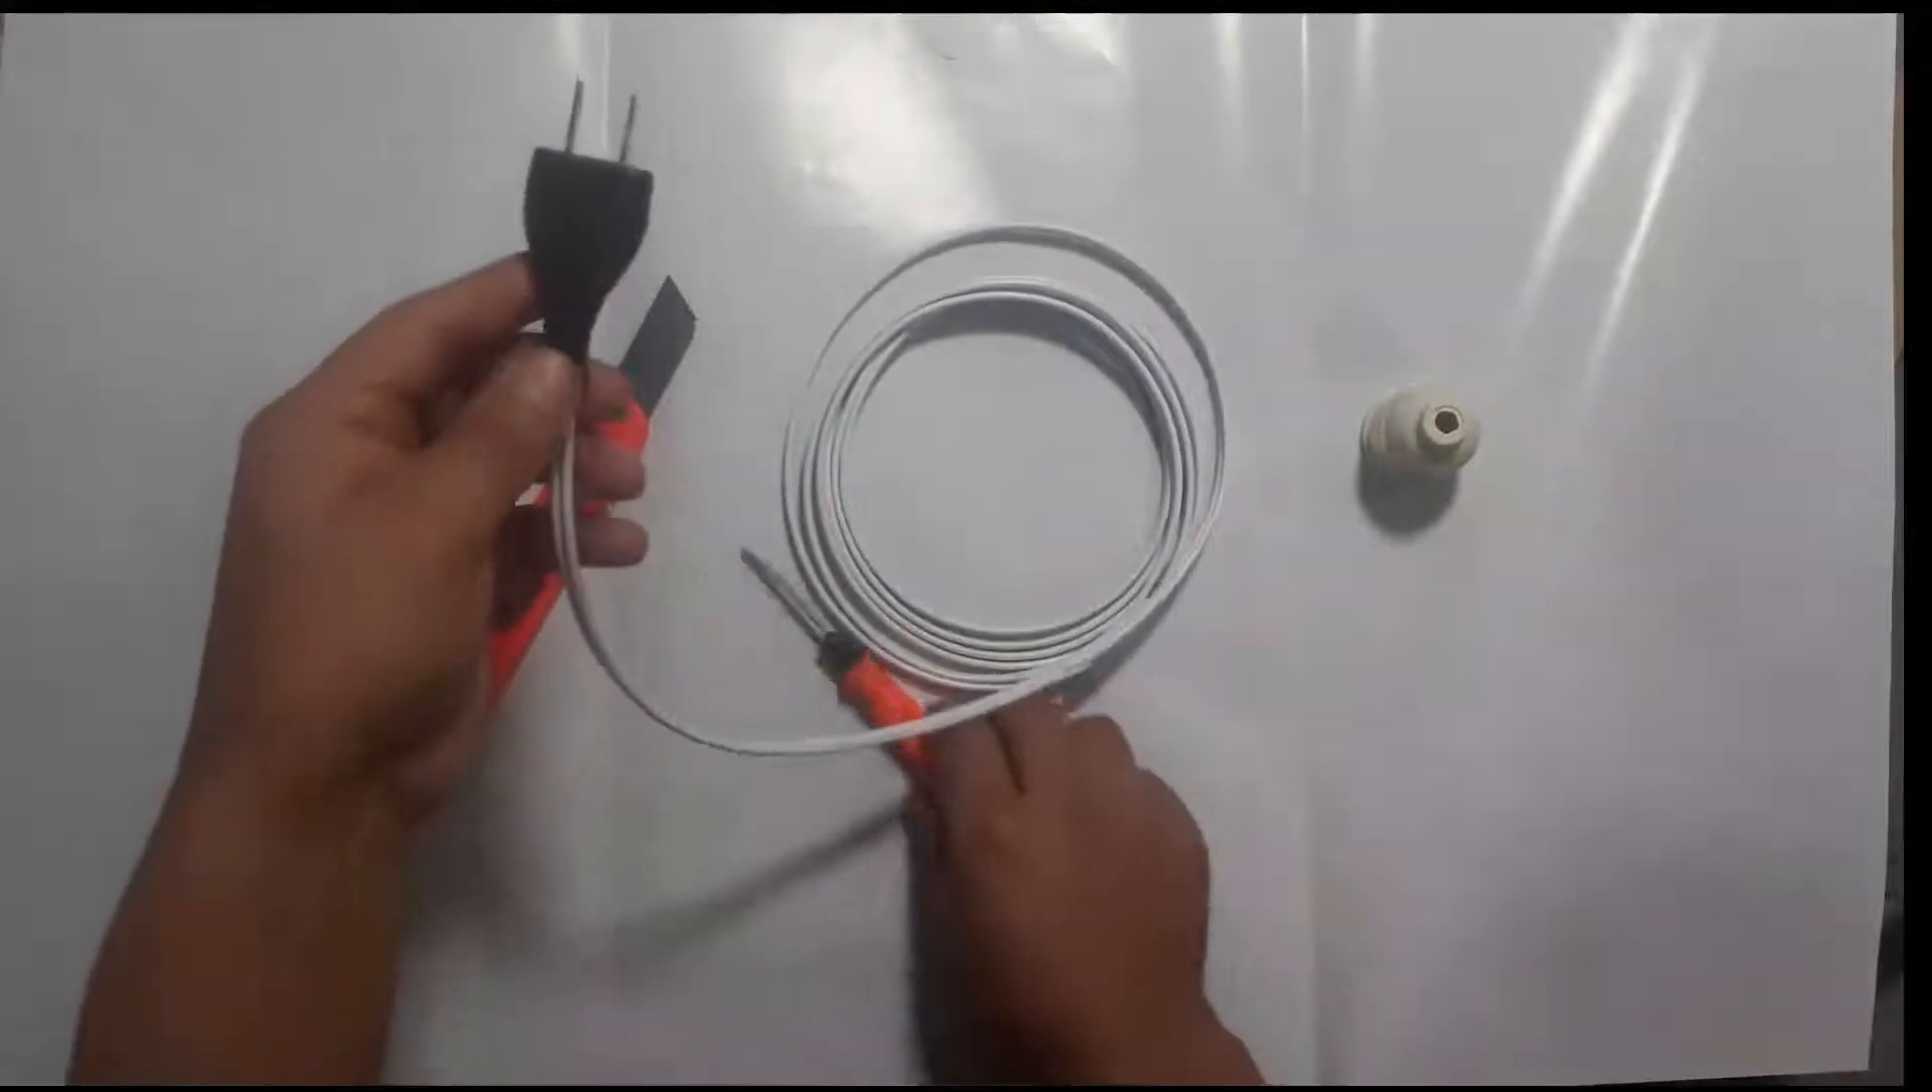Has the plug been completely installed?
Yes.